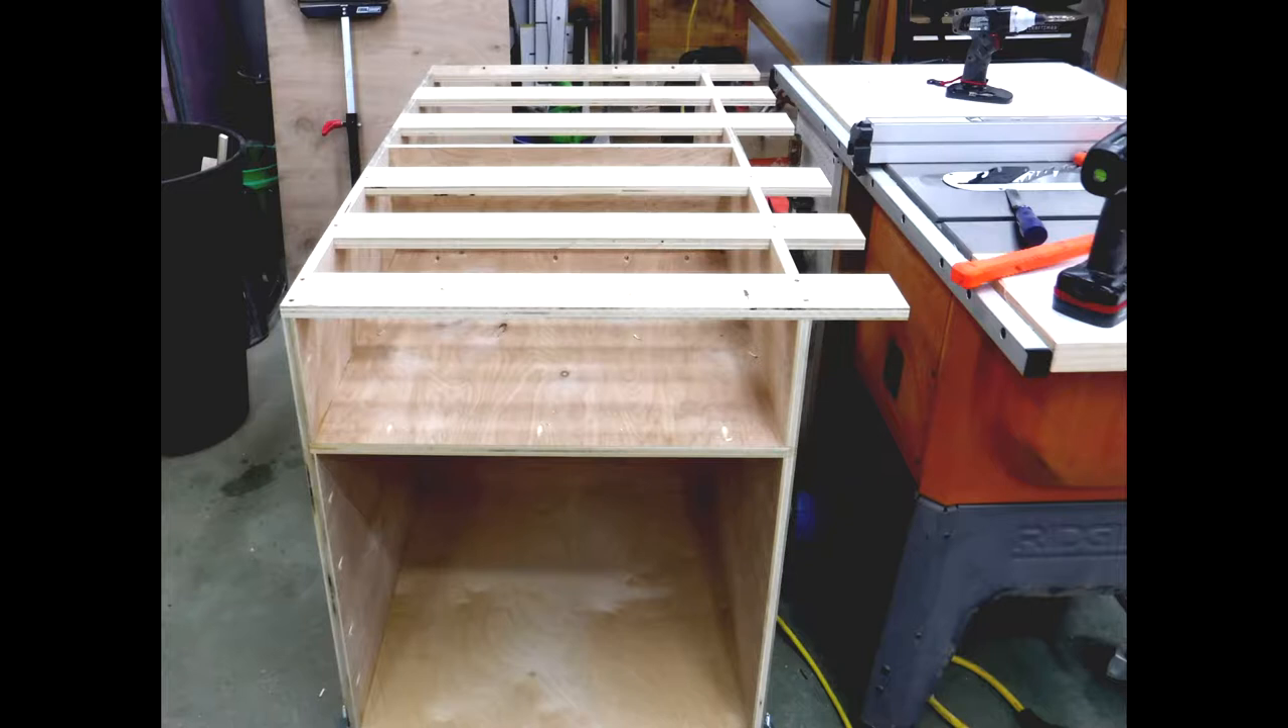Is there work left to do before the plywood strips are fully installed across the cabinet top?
No.